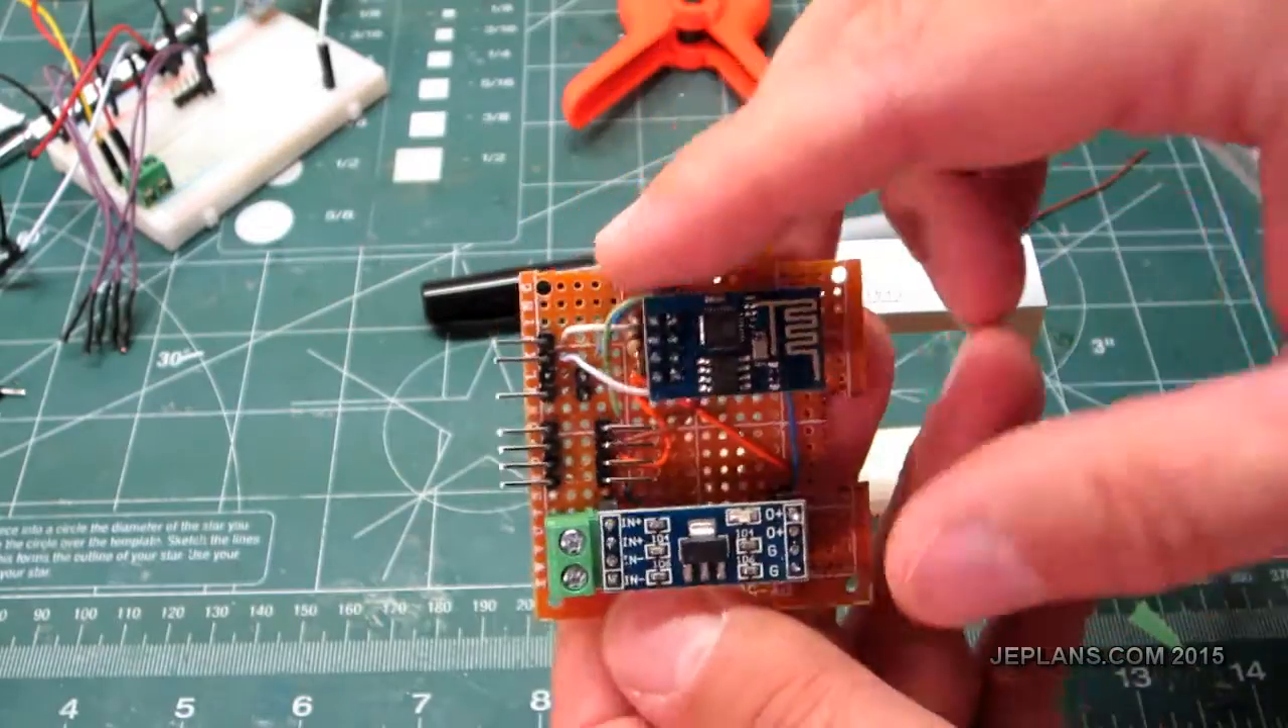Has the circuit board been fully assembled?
Yes.